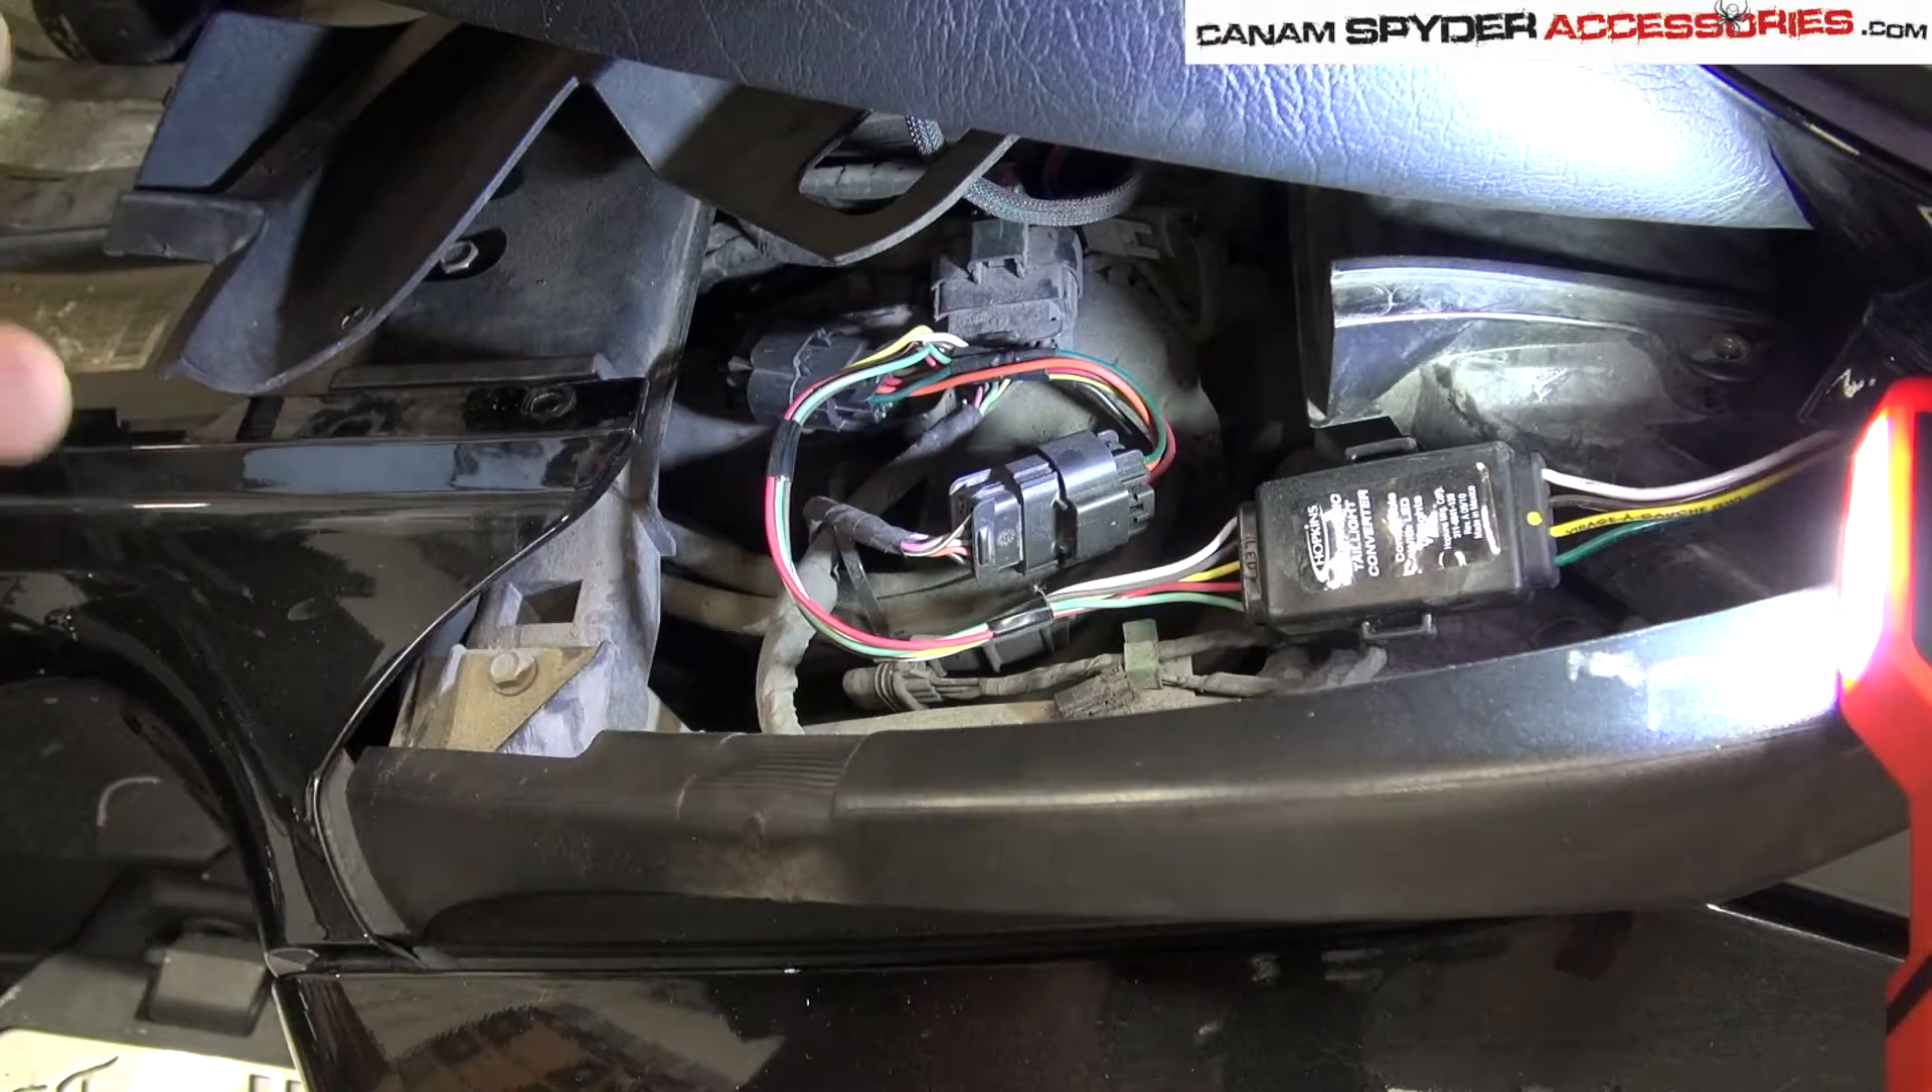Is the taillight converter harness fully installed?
Yes.